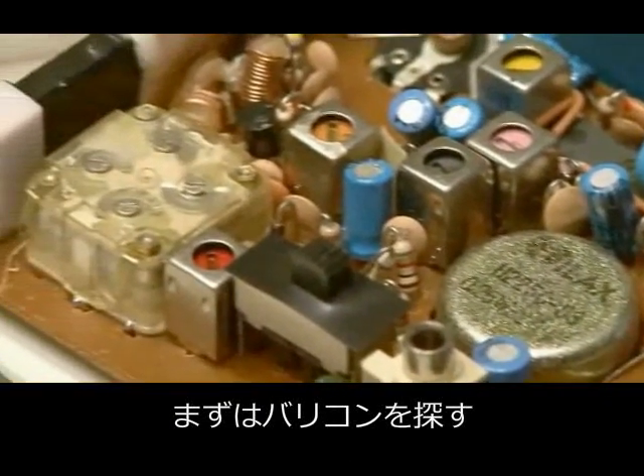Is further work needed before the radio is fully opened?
No.